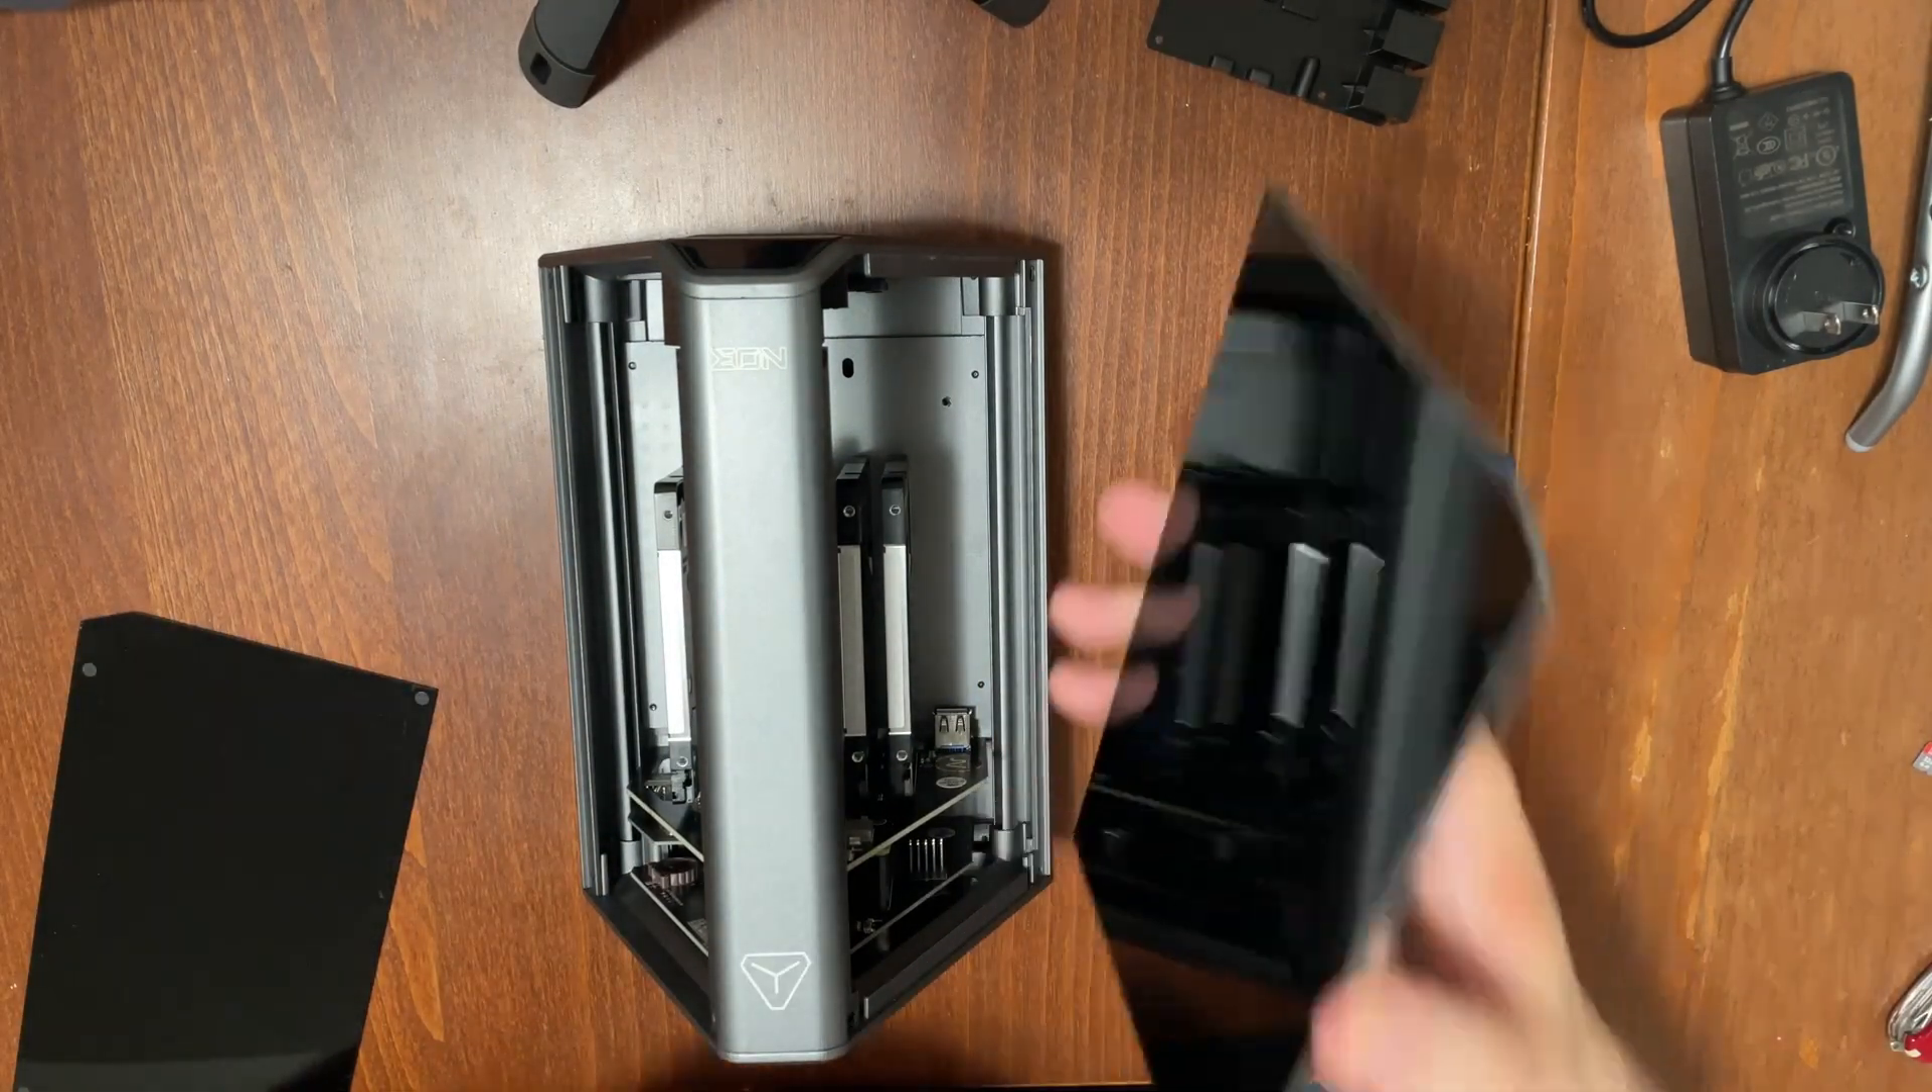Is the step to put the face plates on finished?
No.